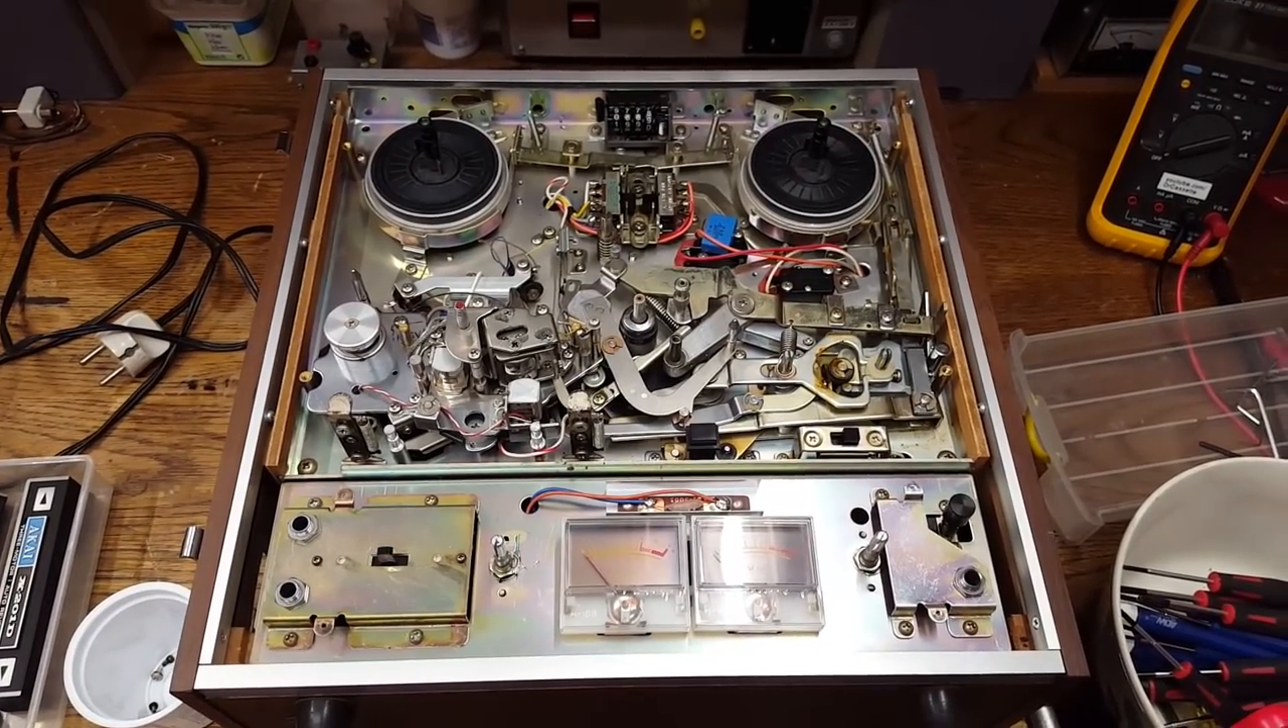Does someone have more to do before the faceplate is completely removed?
No.